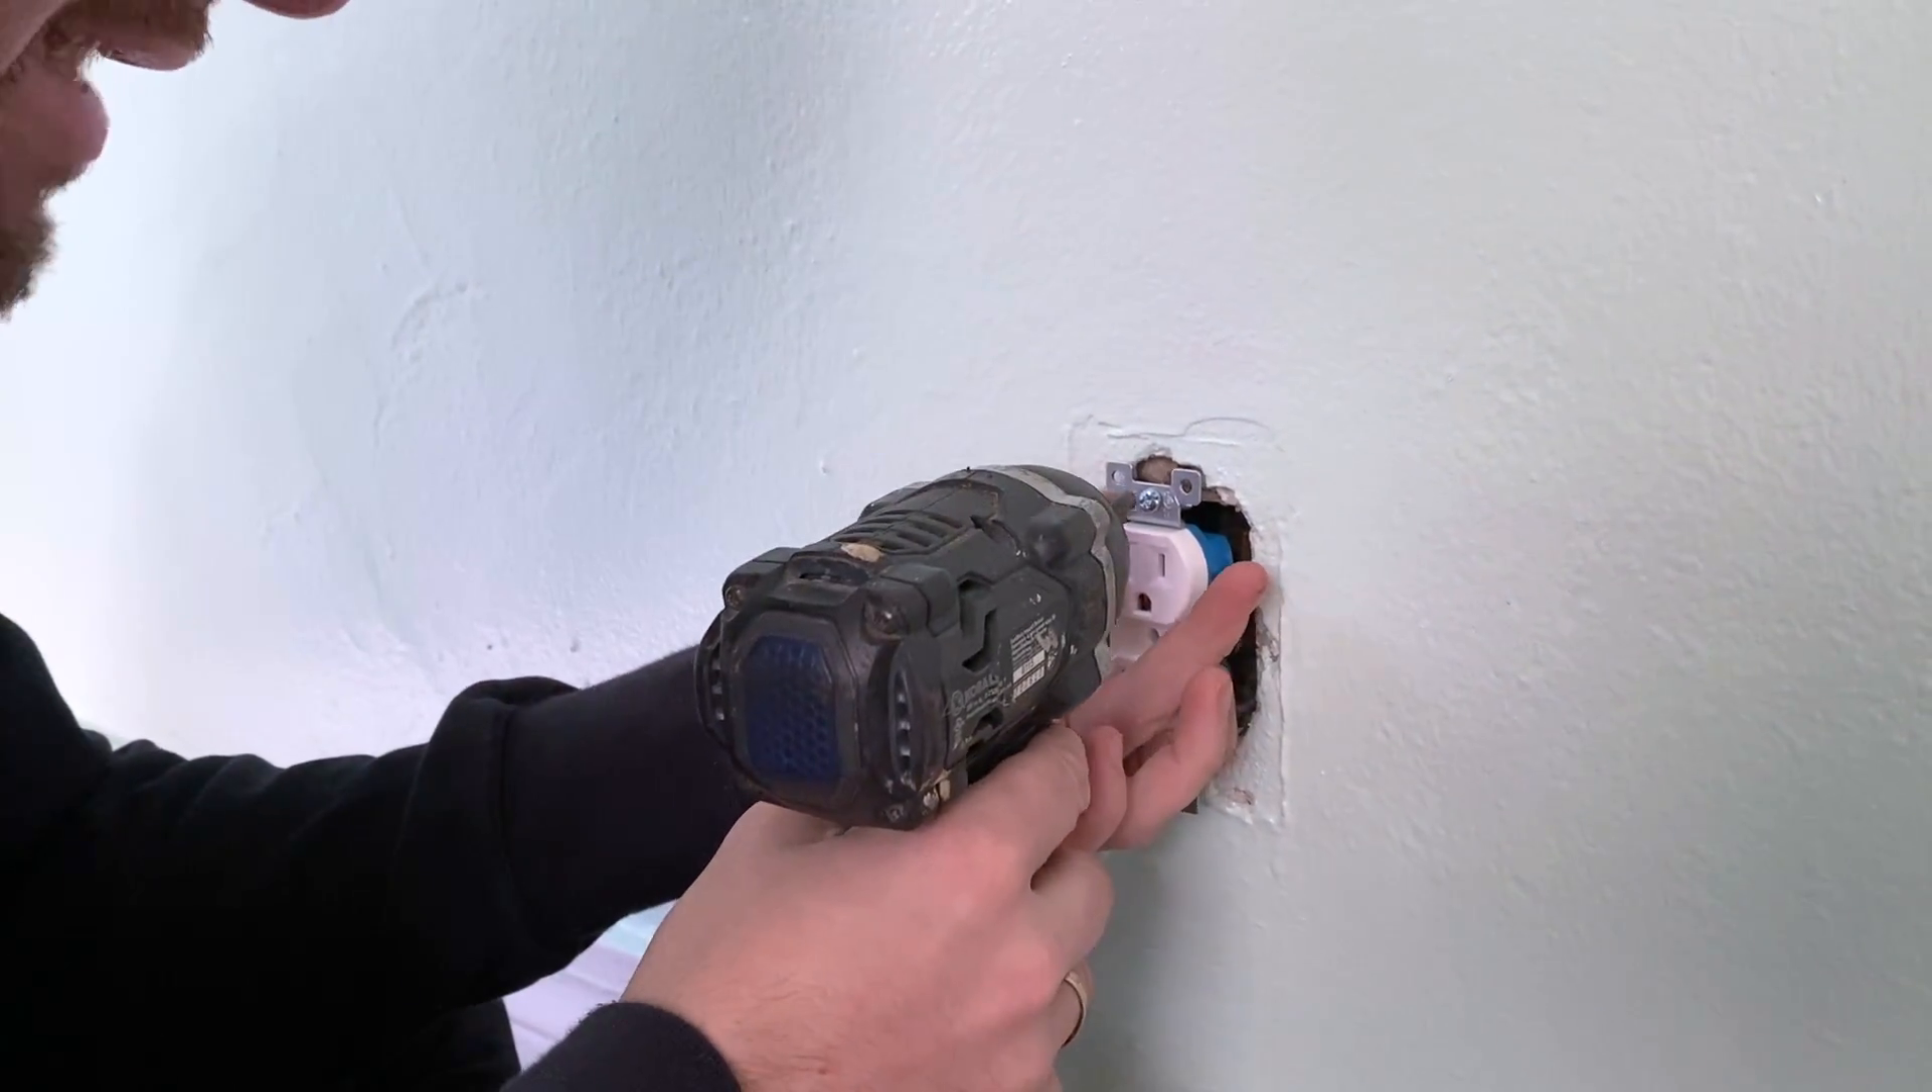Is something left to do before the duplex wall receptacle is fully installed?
Yes.